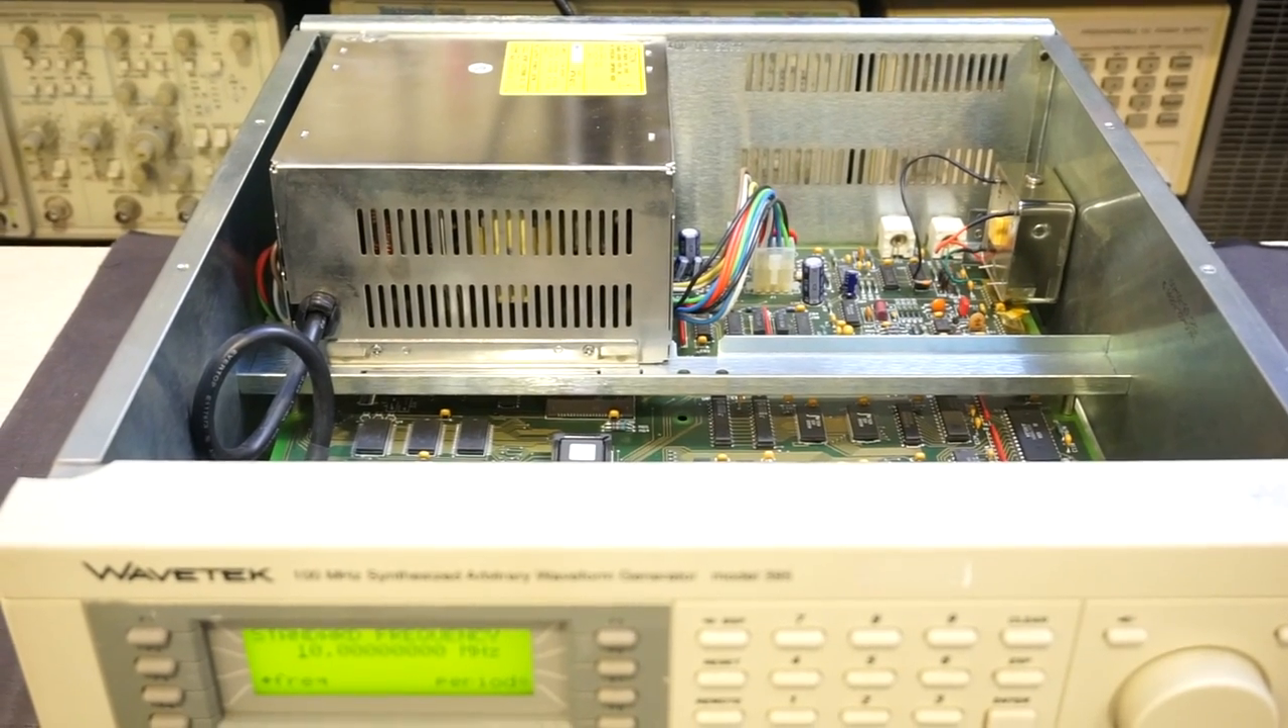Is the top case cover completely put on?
No.